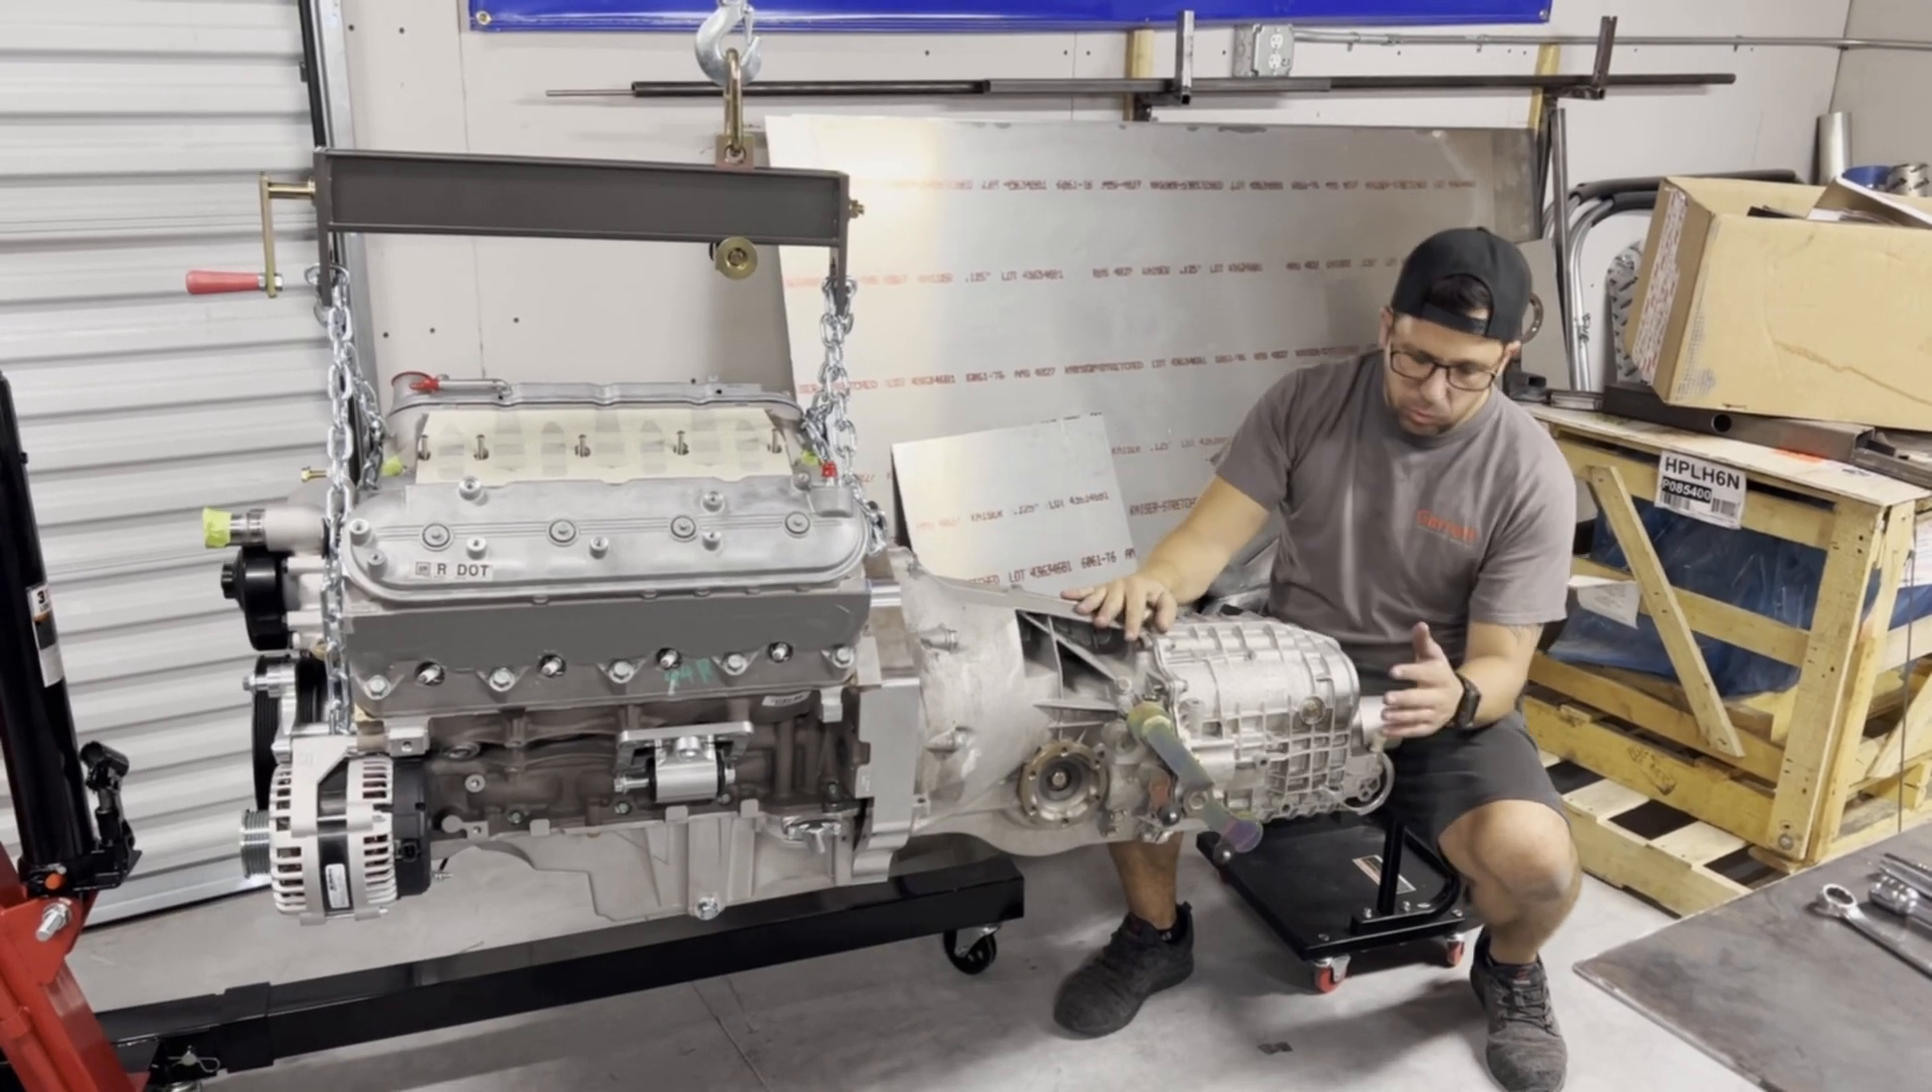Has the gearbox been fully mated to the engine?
Yes.